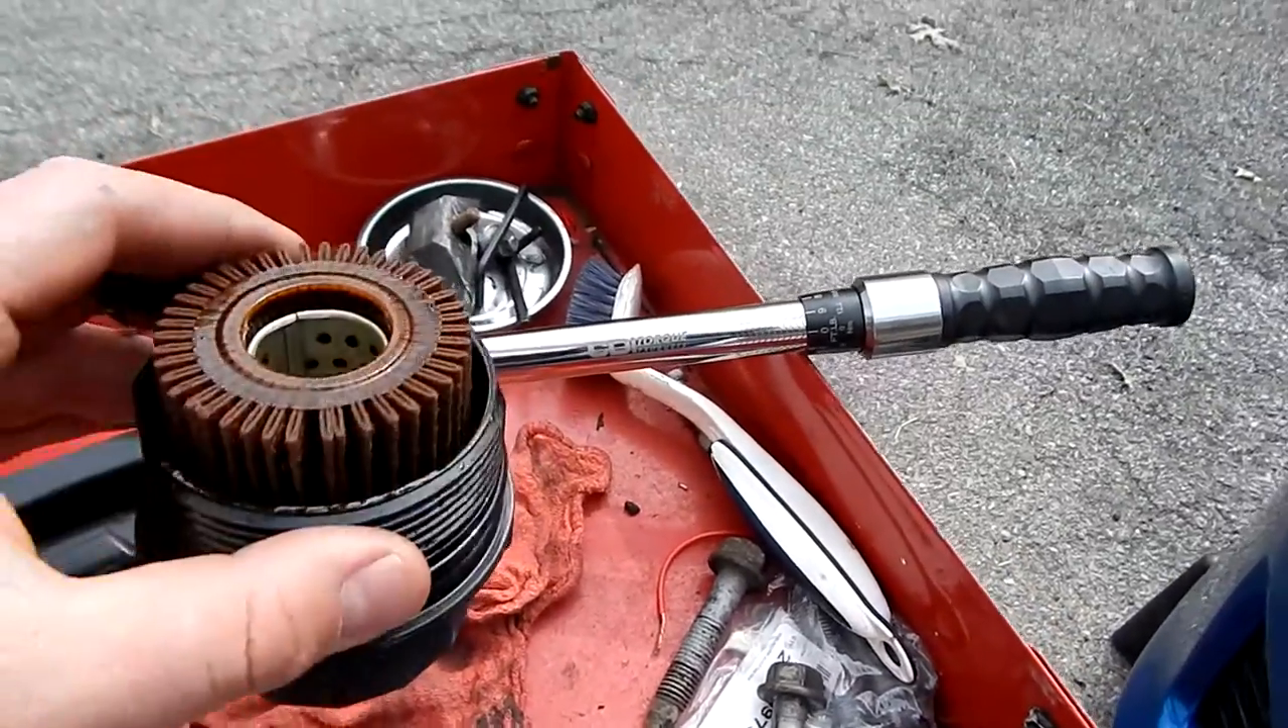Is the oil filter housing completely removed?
Yes.